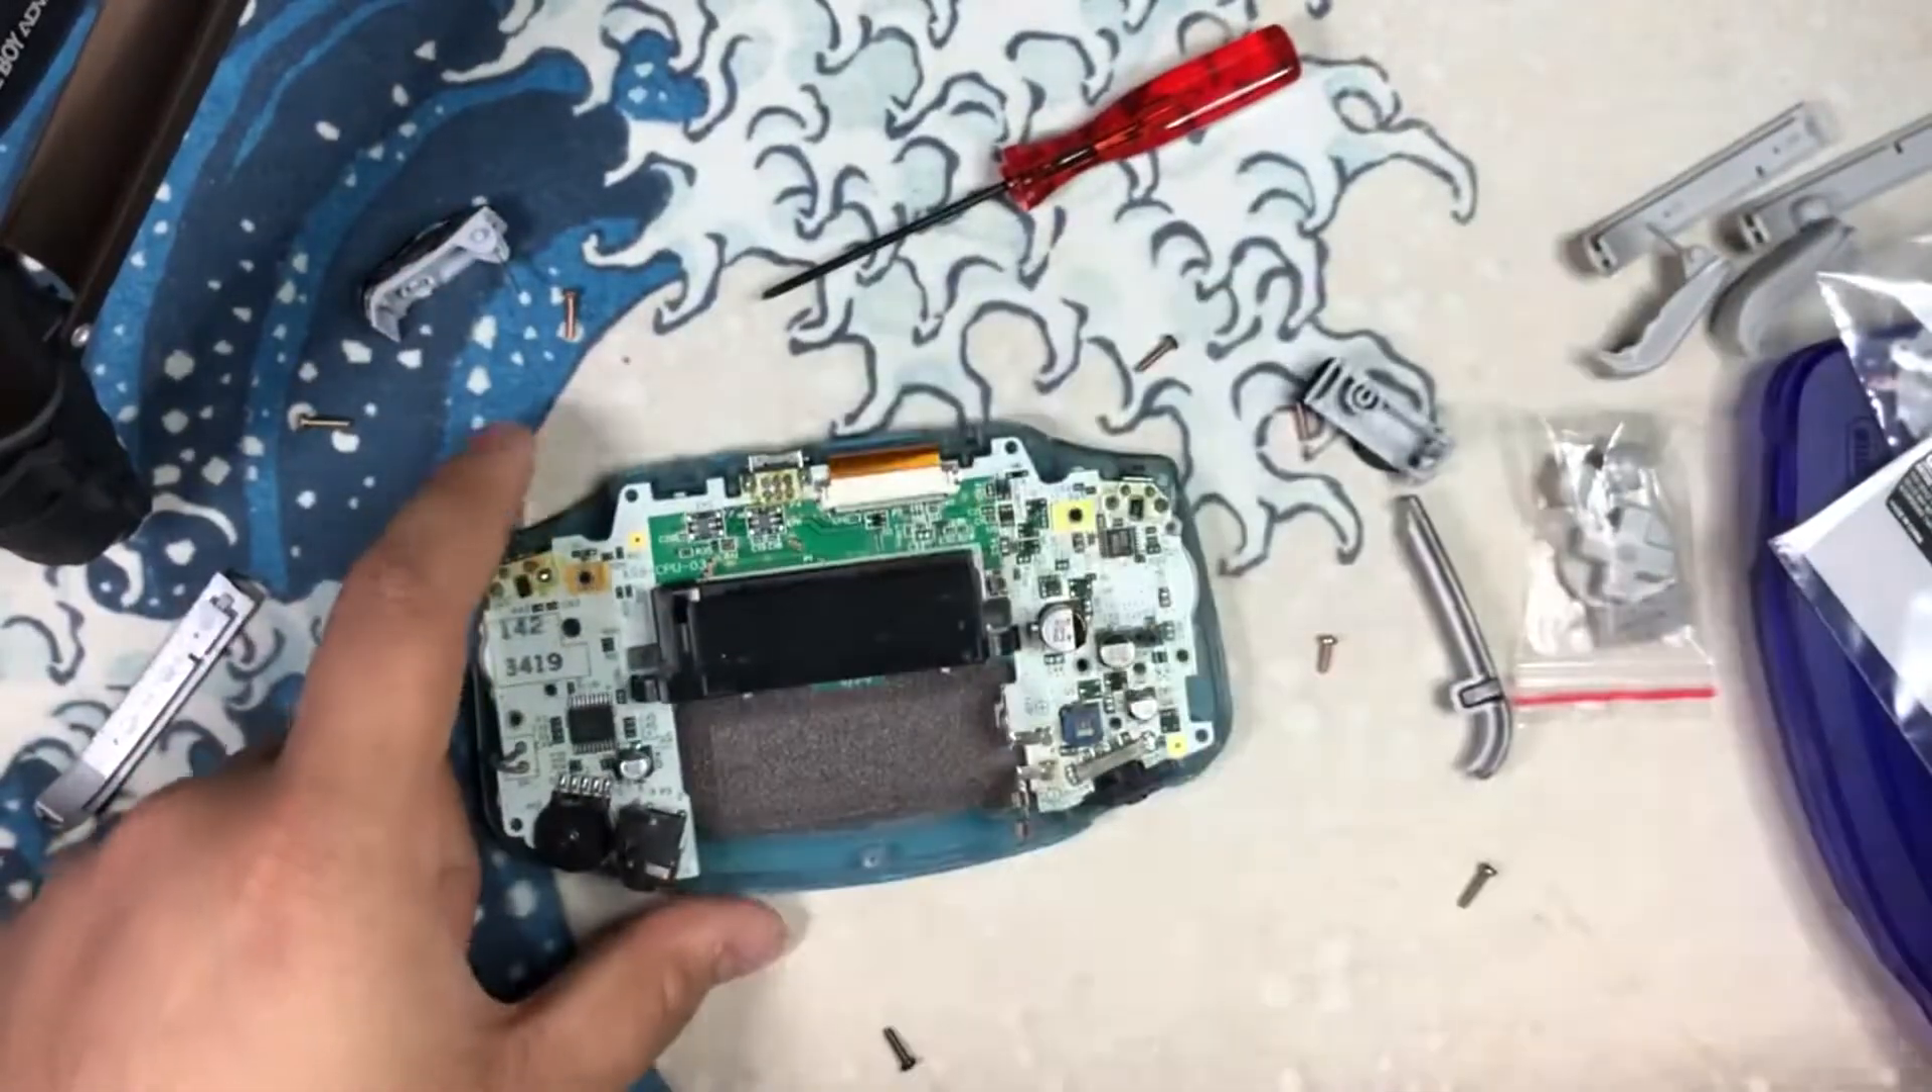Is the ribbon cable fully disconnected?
No.